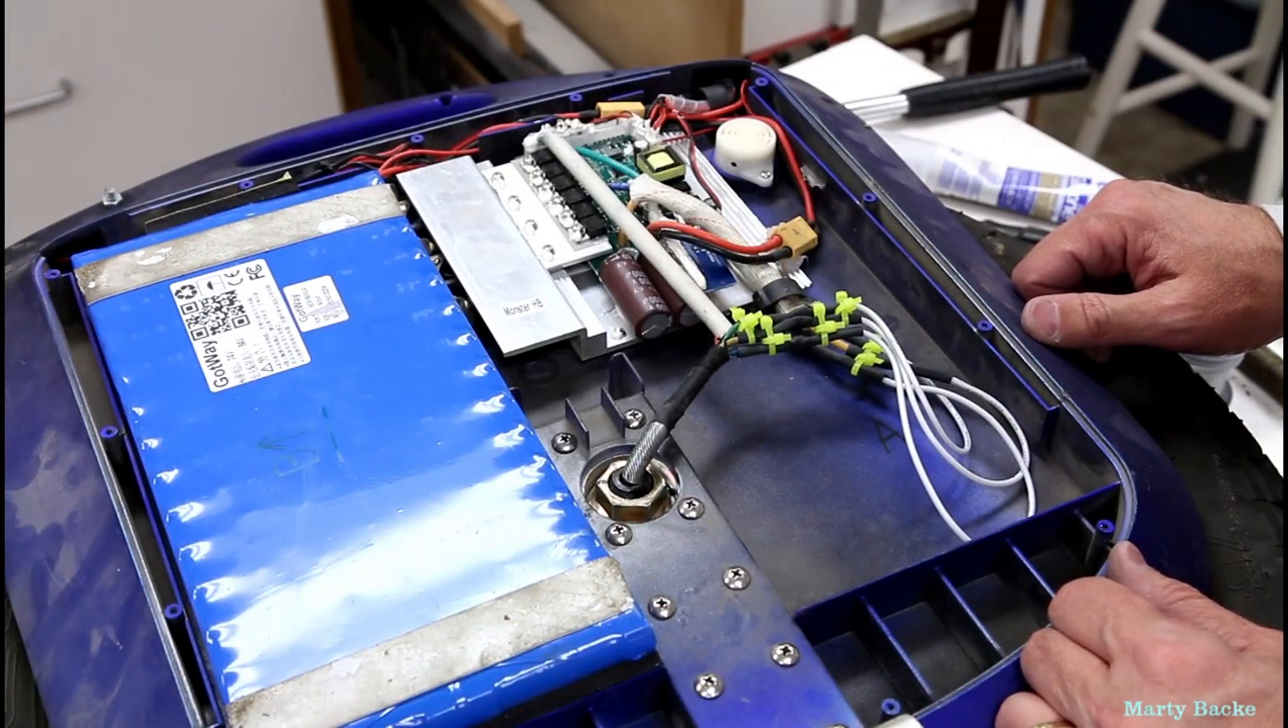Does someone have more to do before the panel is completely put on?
Yes.